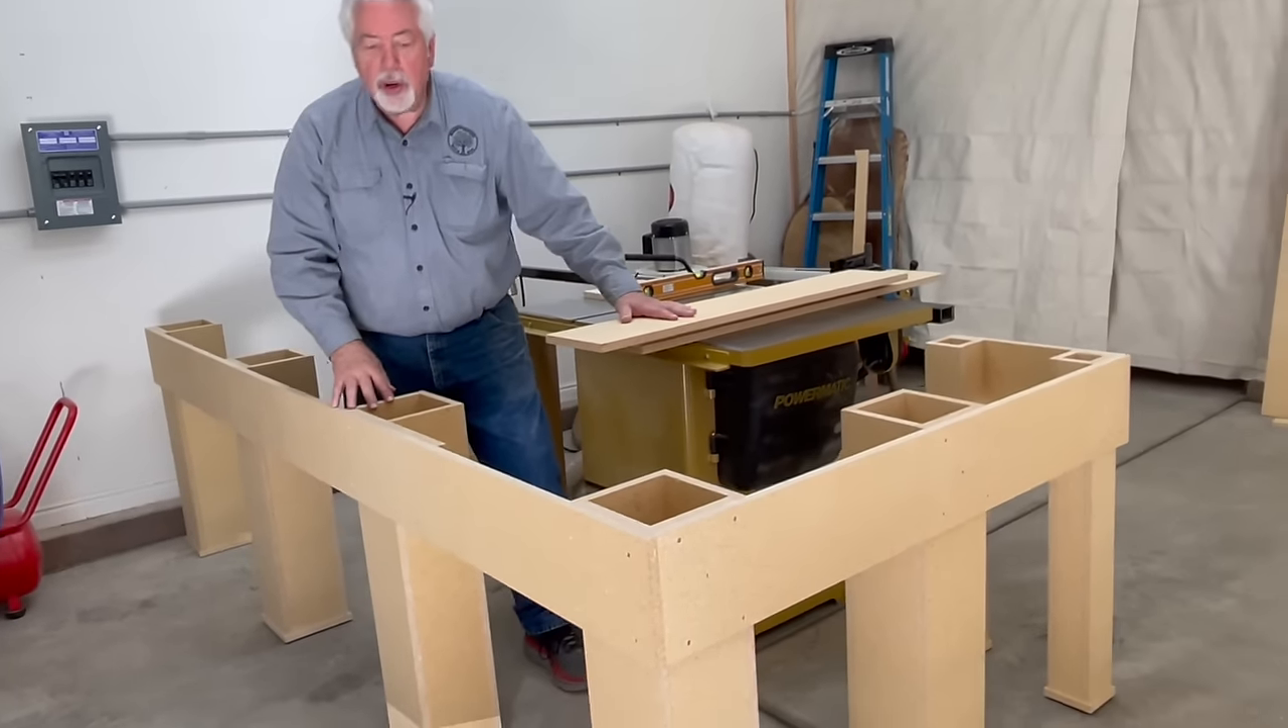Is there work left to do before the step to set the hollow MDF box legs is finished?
No.